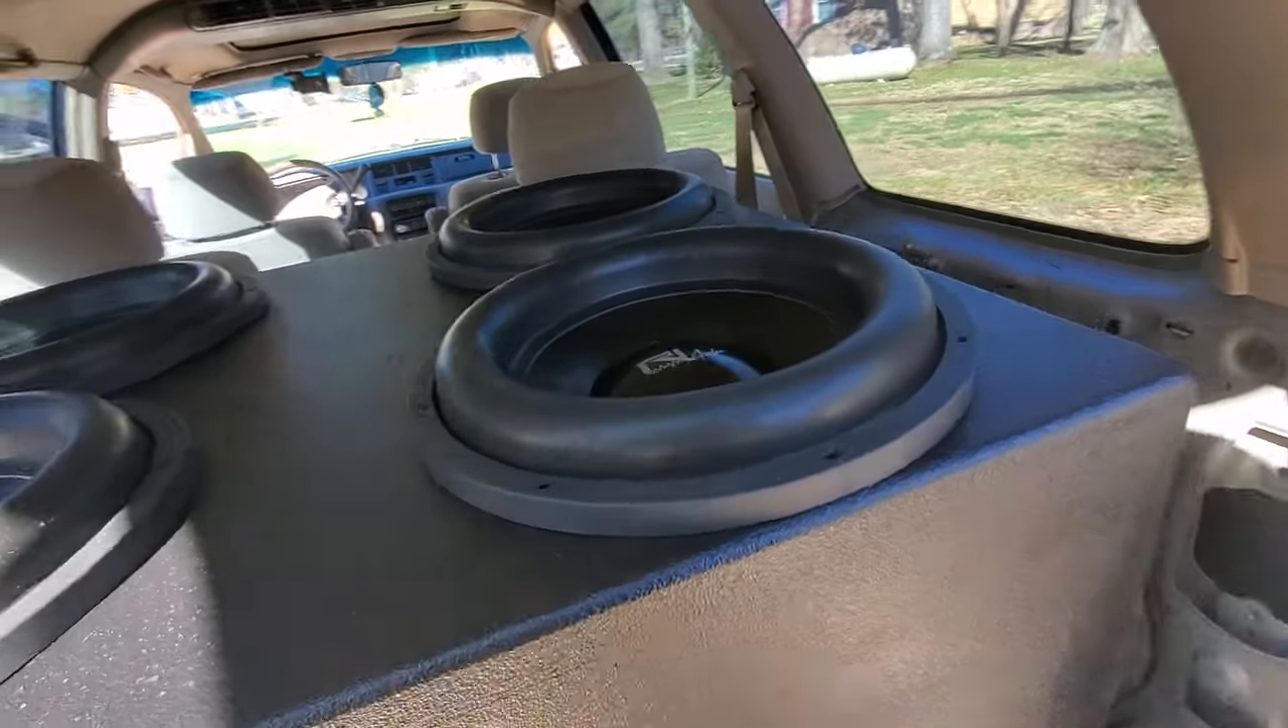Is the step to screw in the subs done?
No.